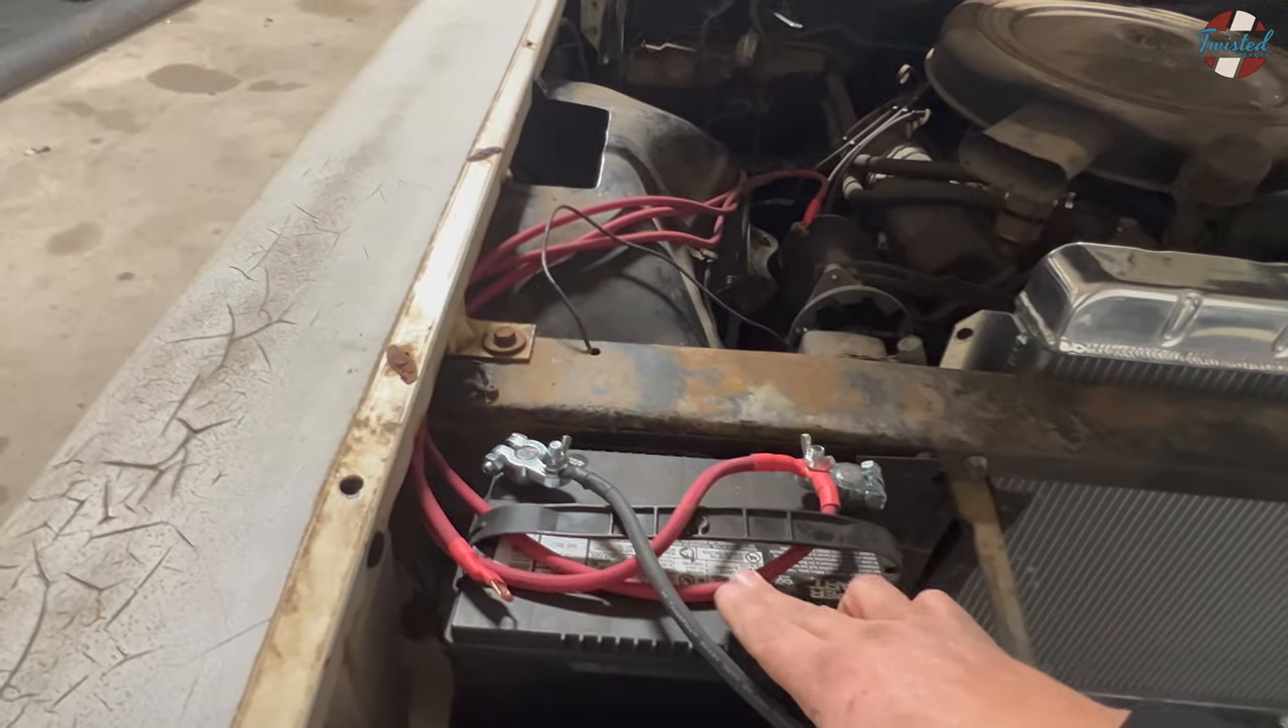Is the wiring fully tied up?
No.